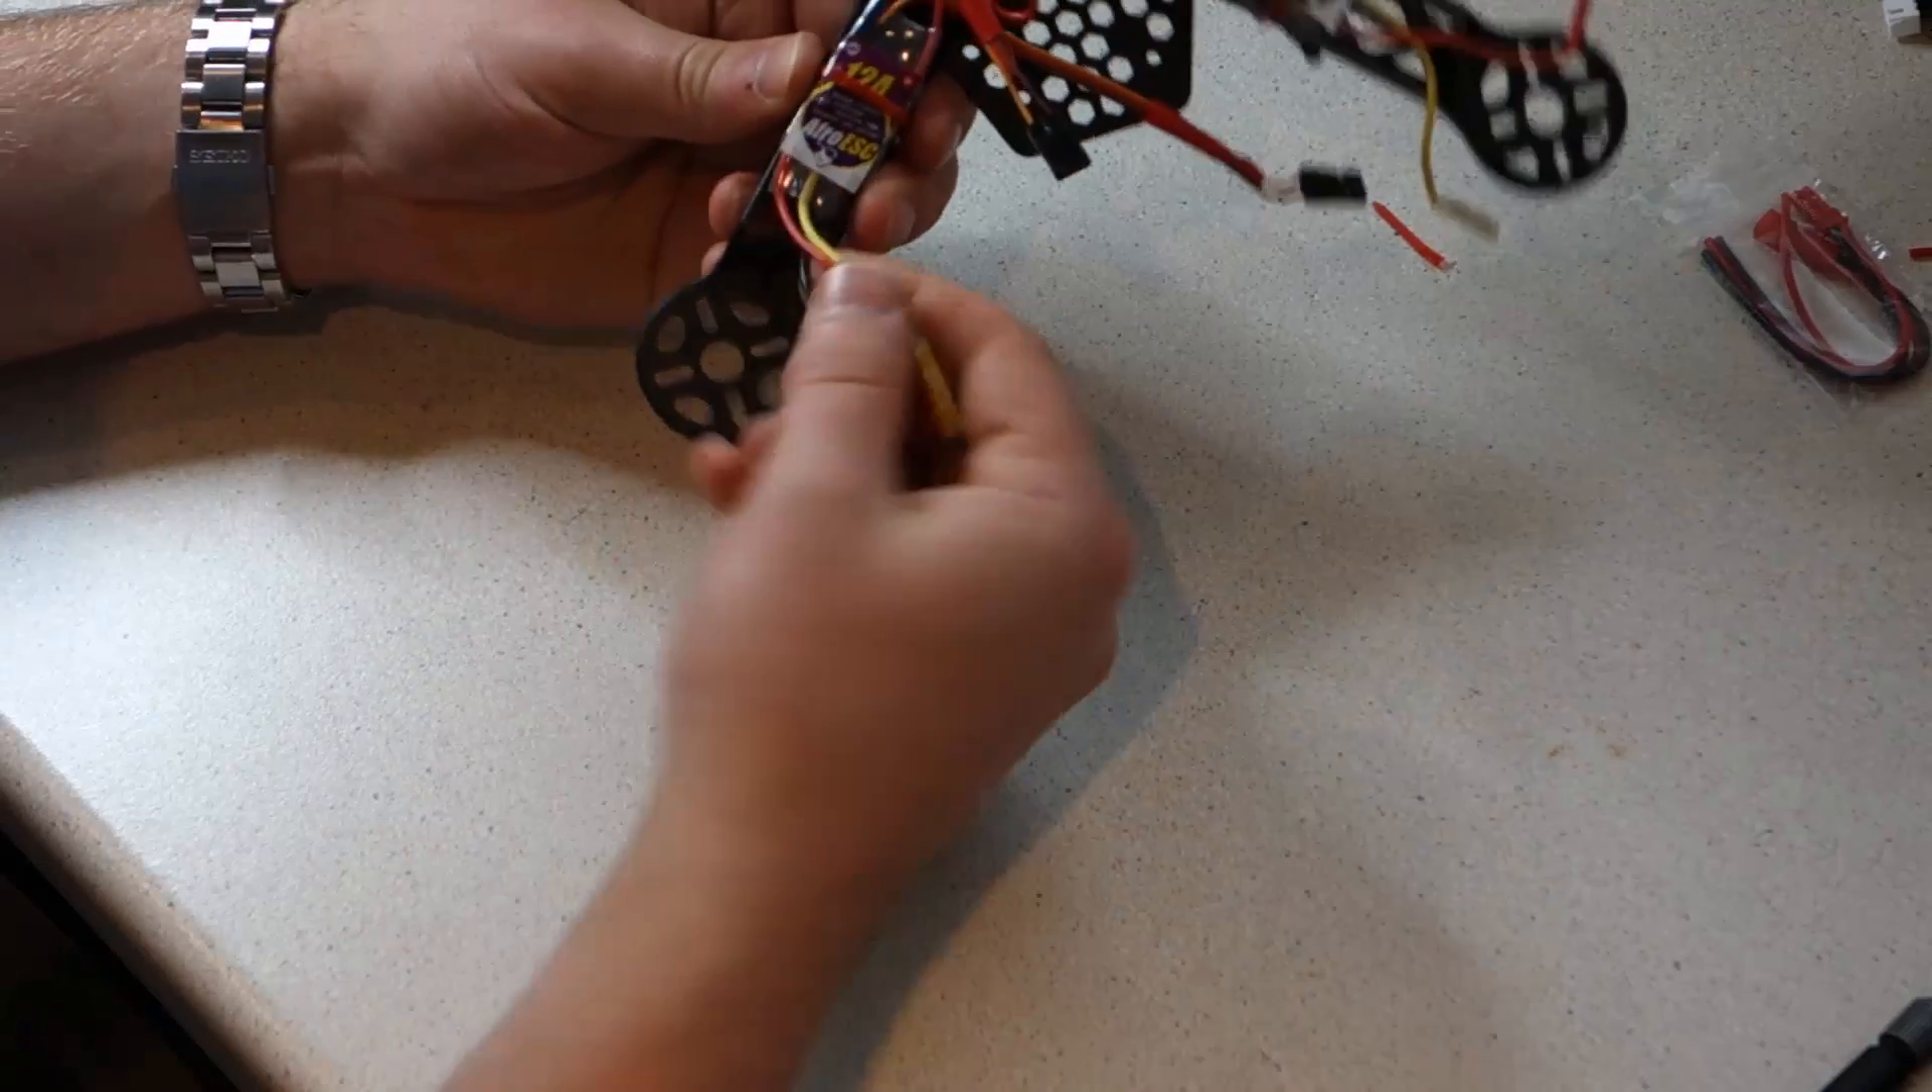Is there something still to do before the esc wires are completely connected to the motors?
Yes.